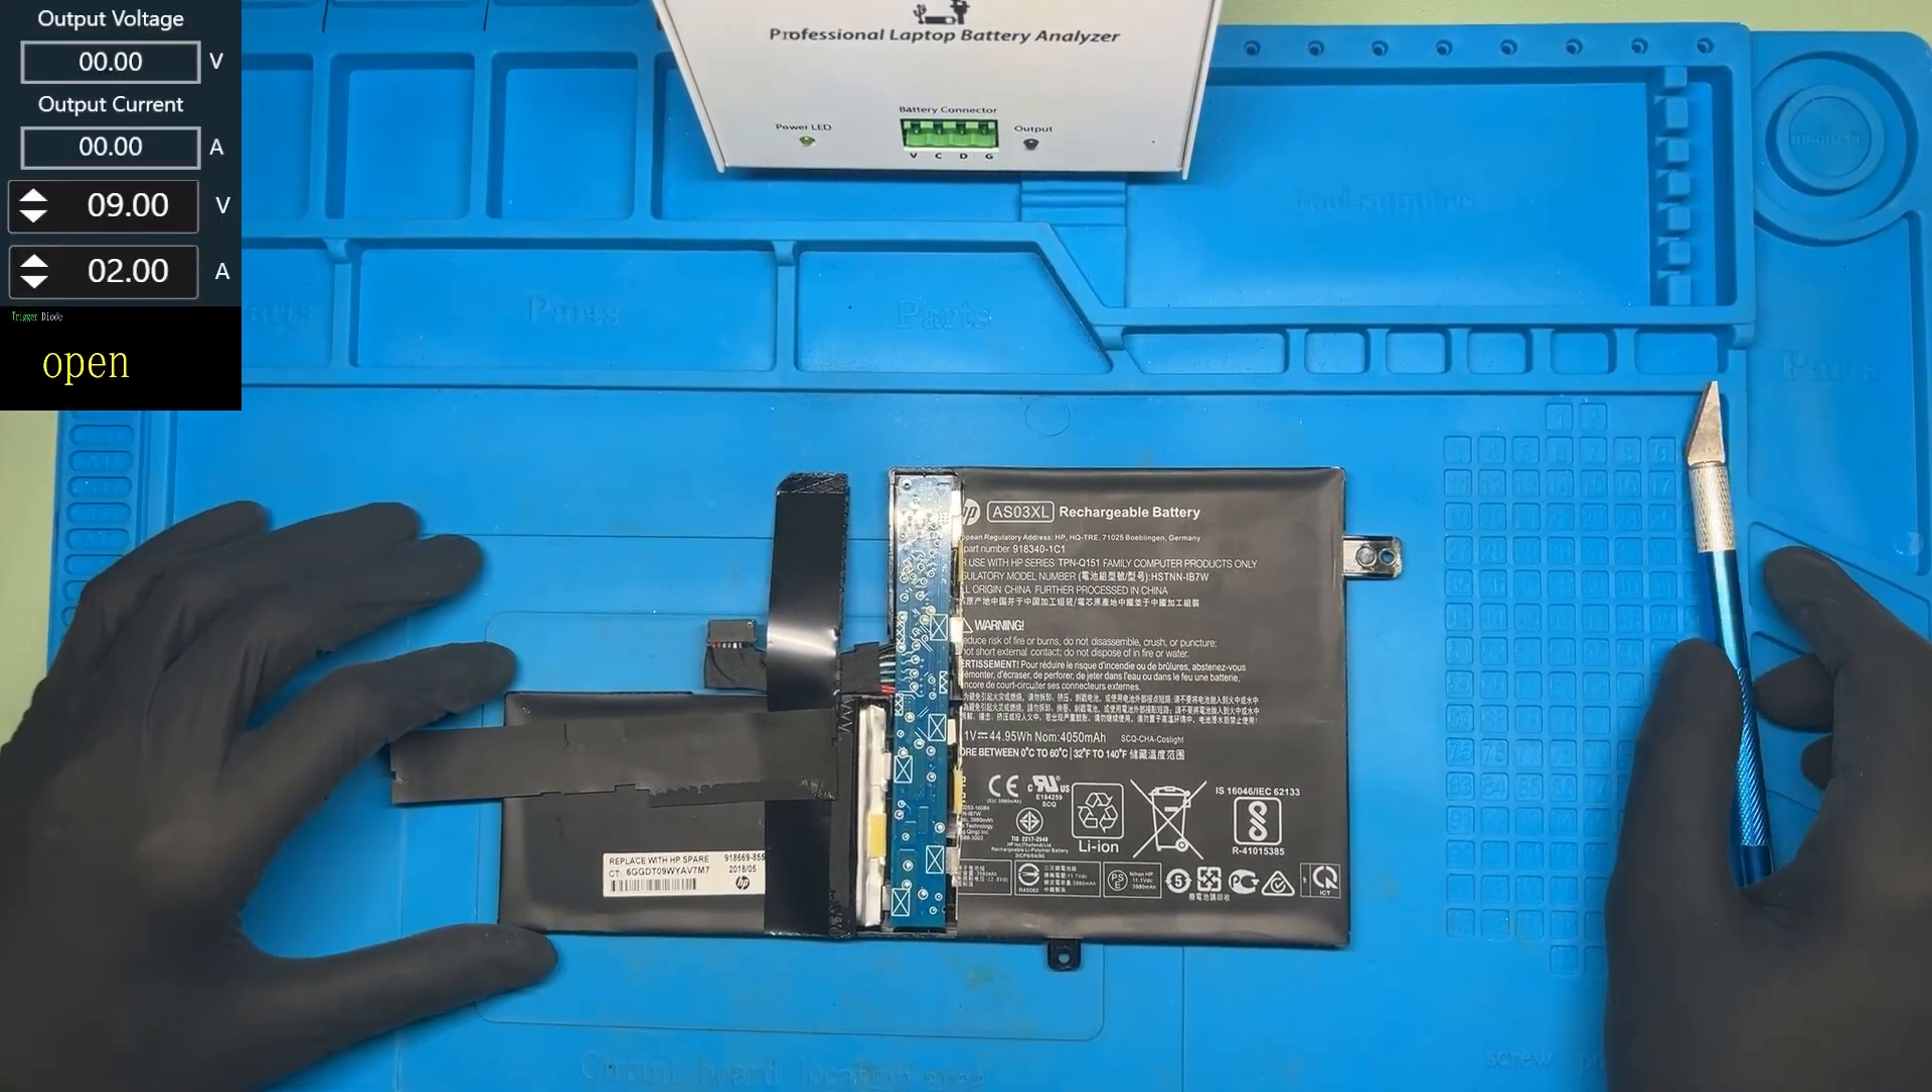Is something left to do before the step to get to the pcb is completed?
No.